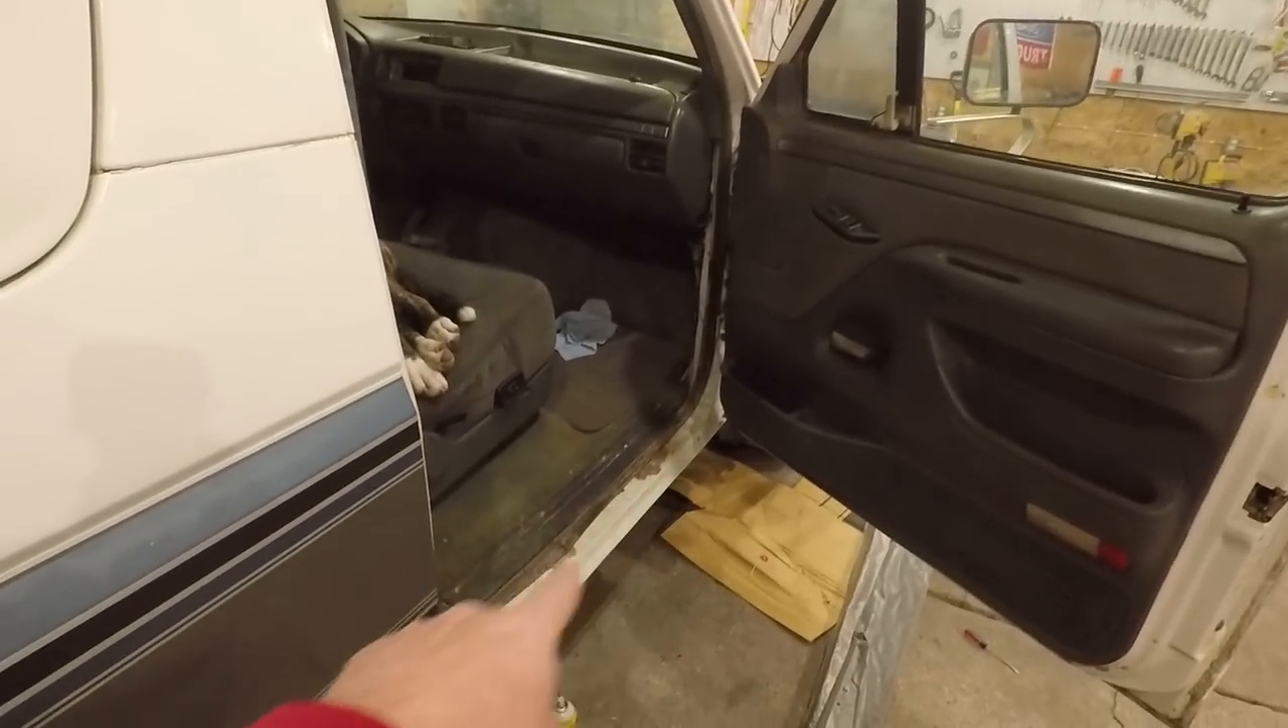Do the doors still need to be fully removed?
Yes.